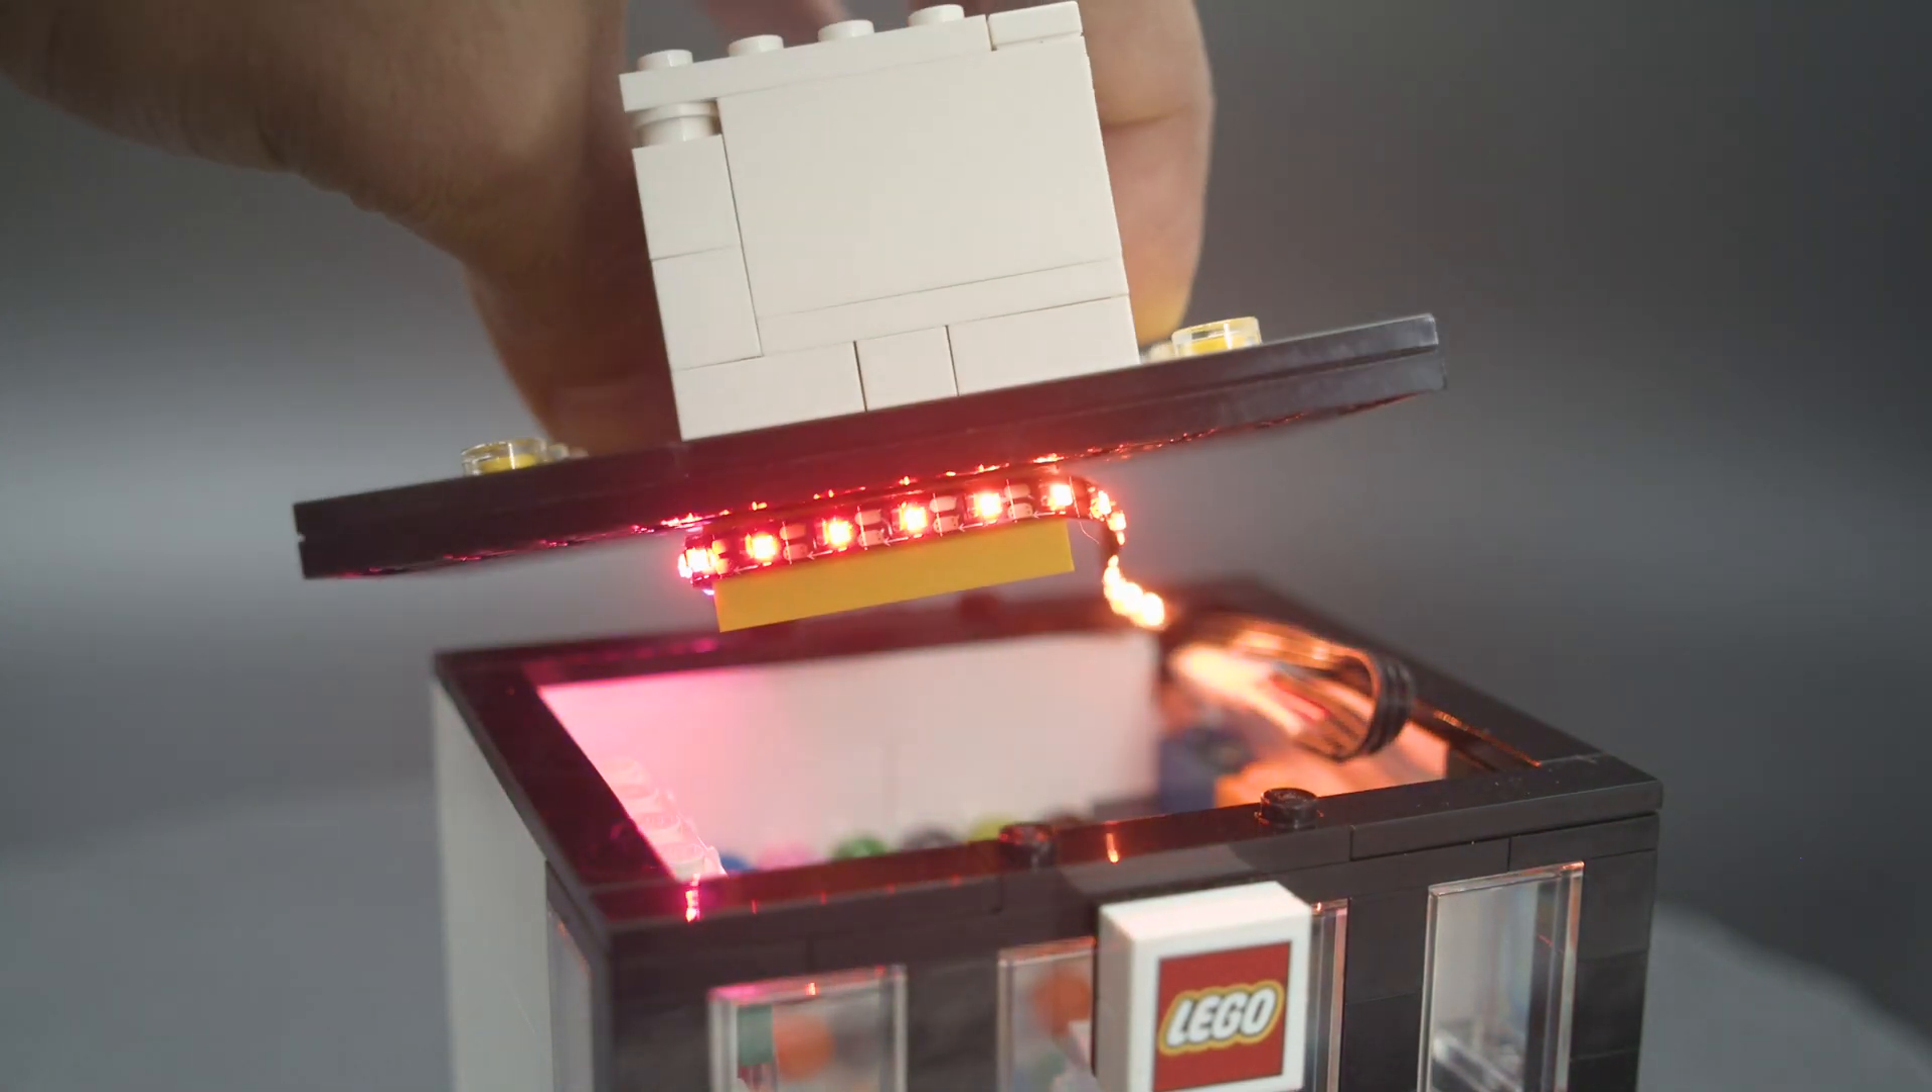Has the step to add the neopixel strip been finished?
Yes.